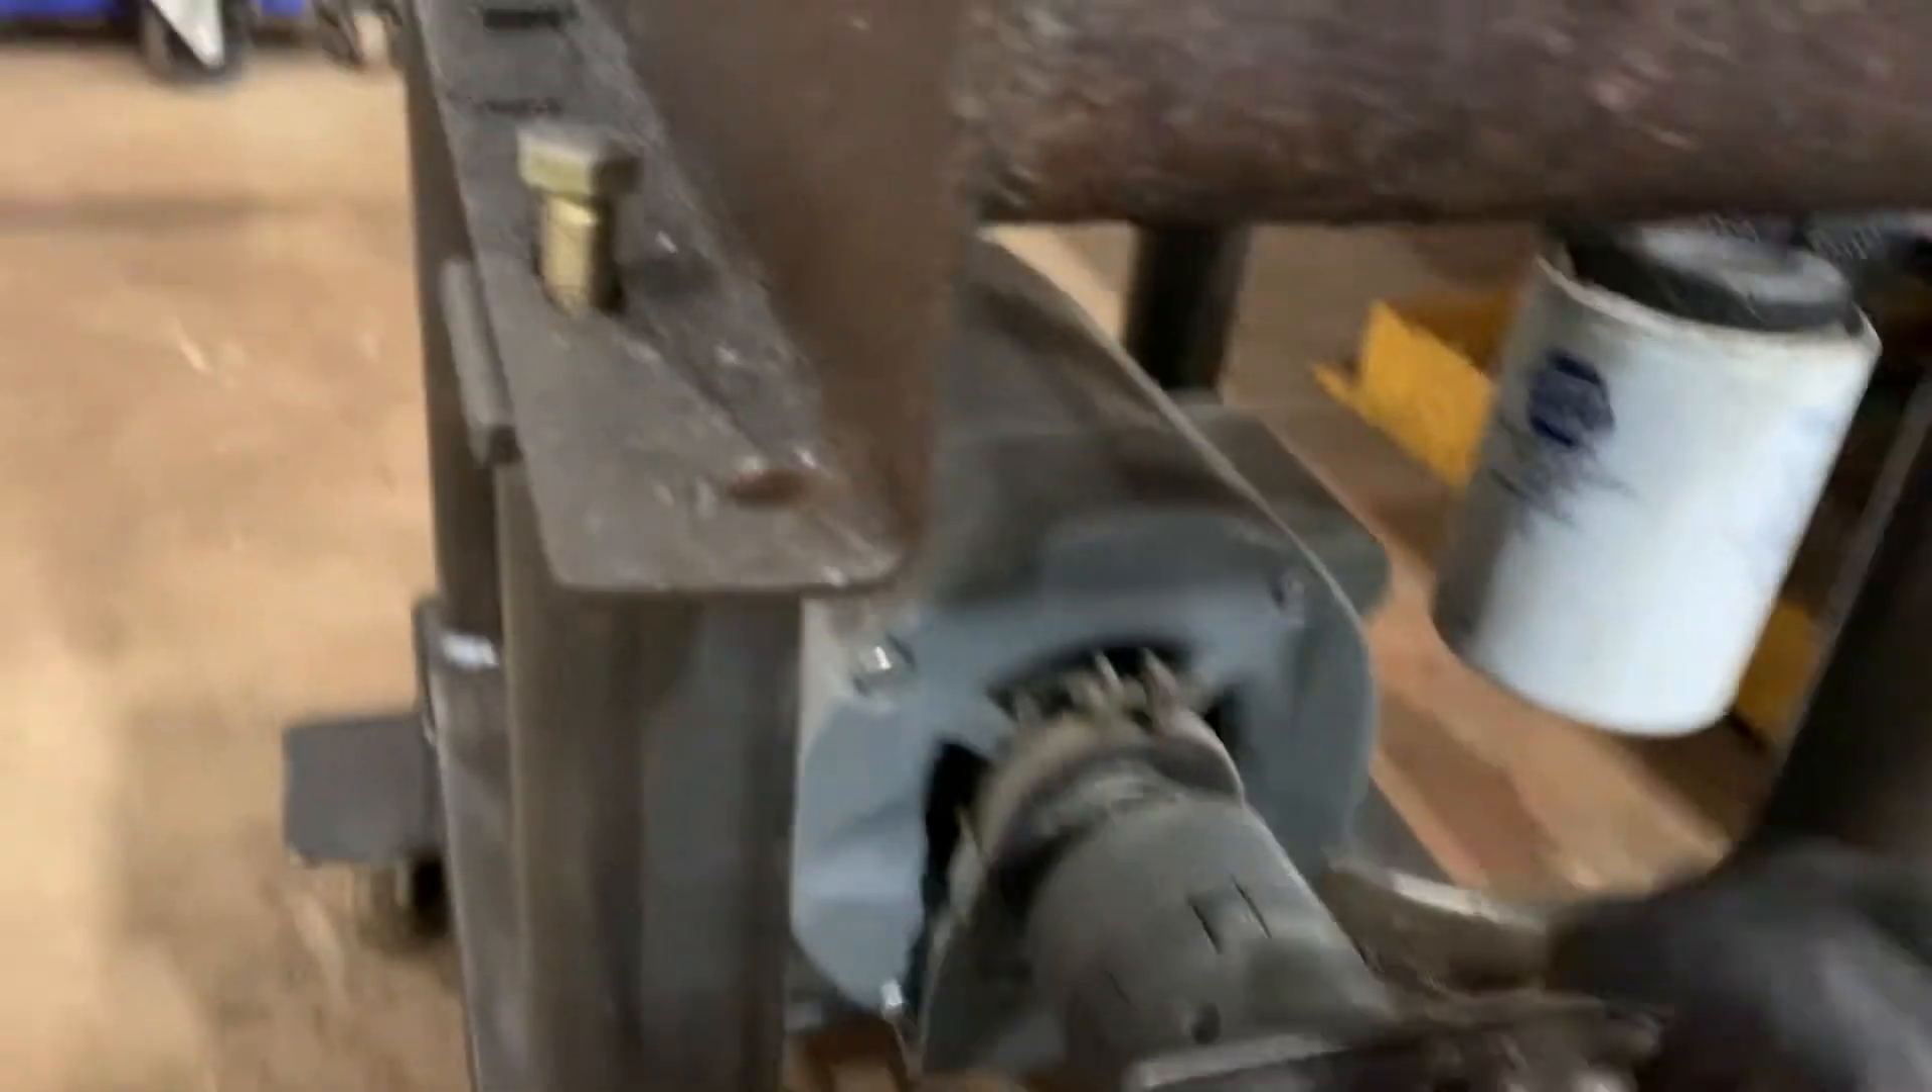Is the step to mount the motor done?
No.